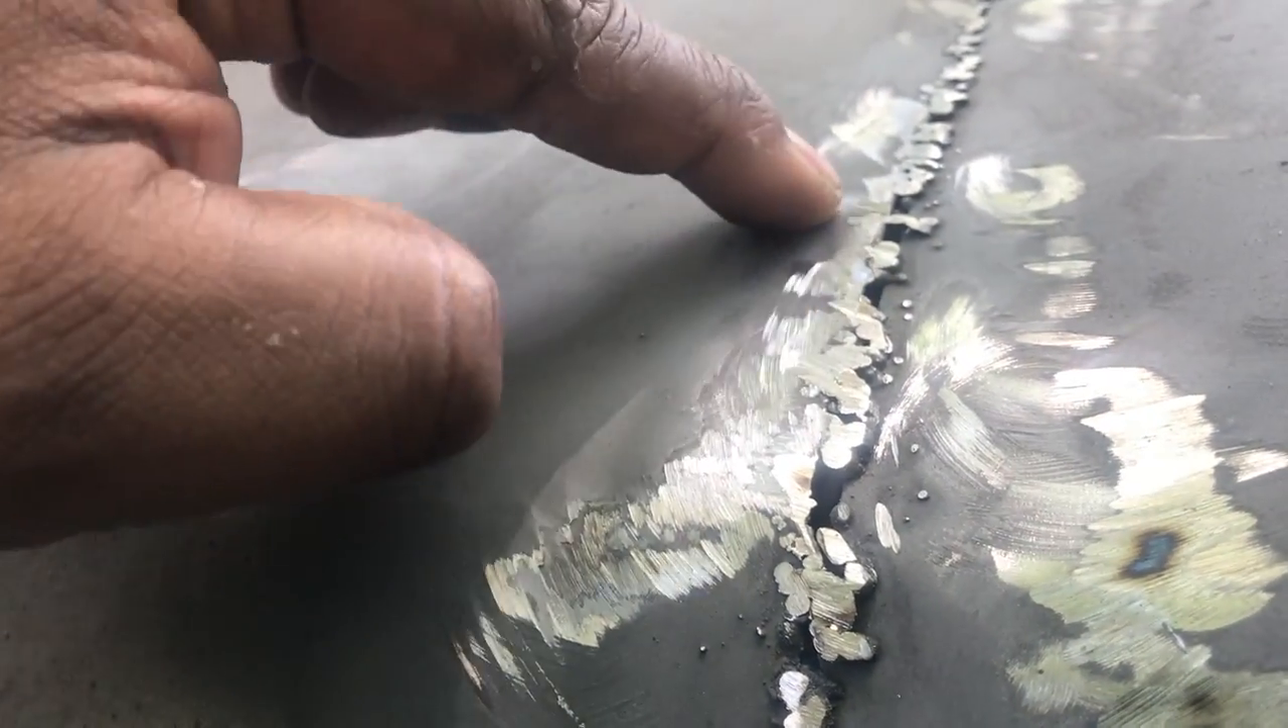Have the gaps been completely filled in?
No.